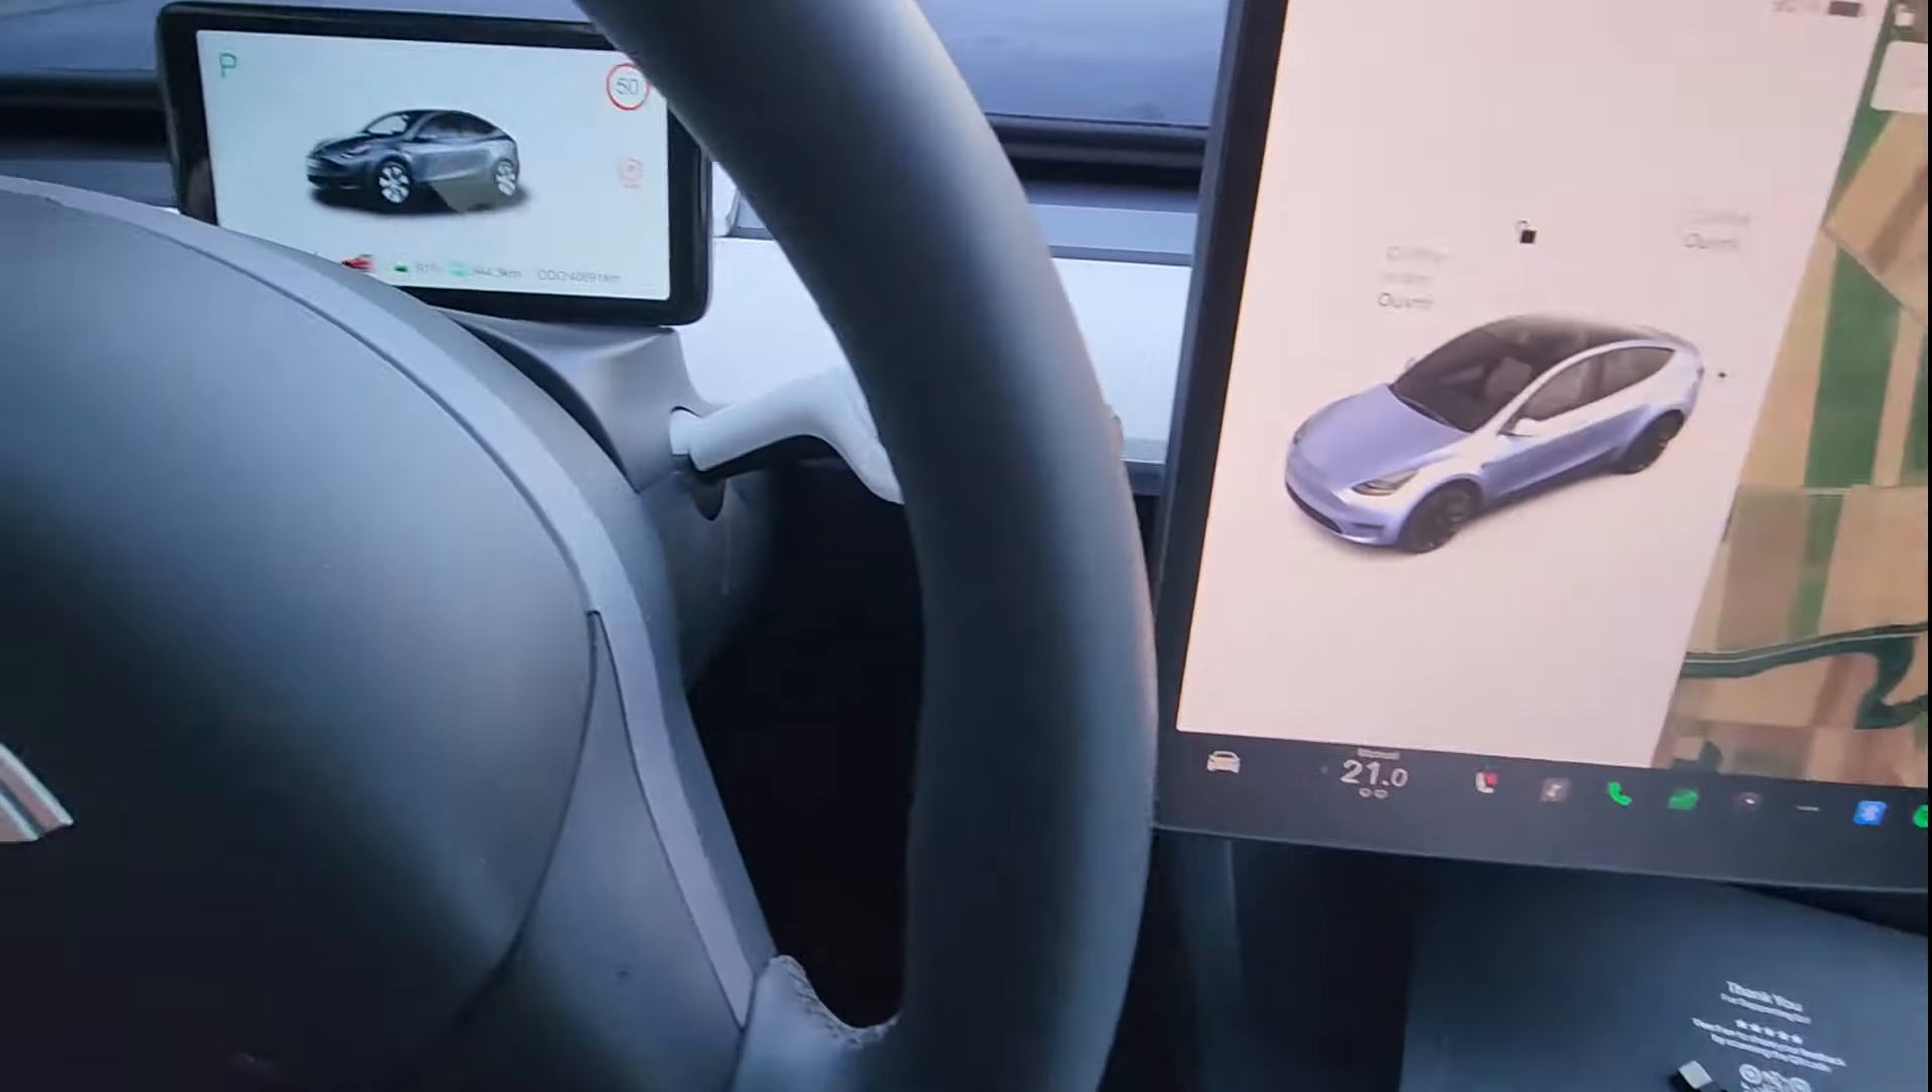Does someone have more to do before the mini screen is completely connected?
No.